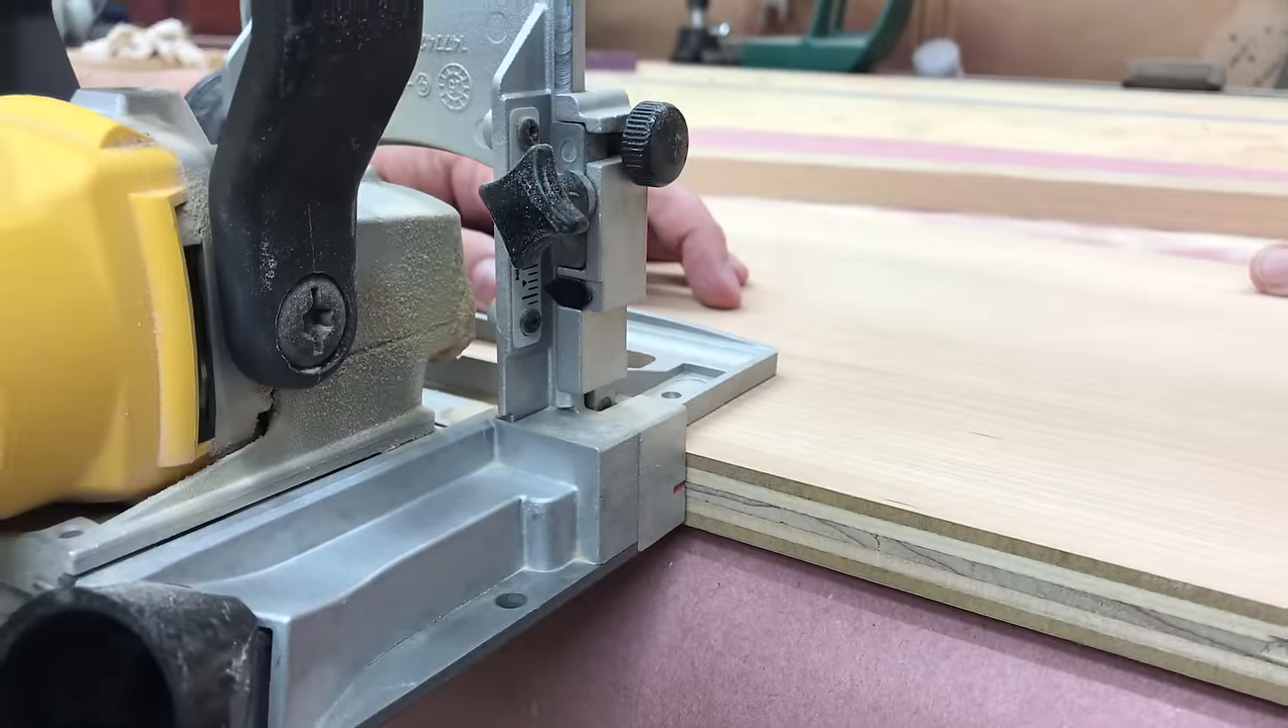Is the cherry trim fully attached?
No.